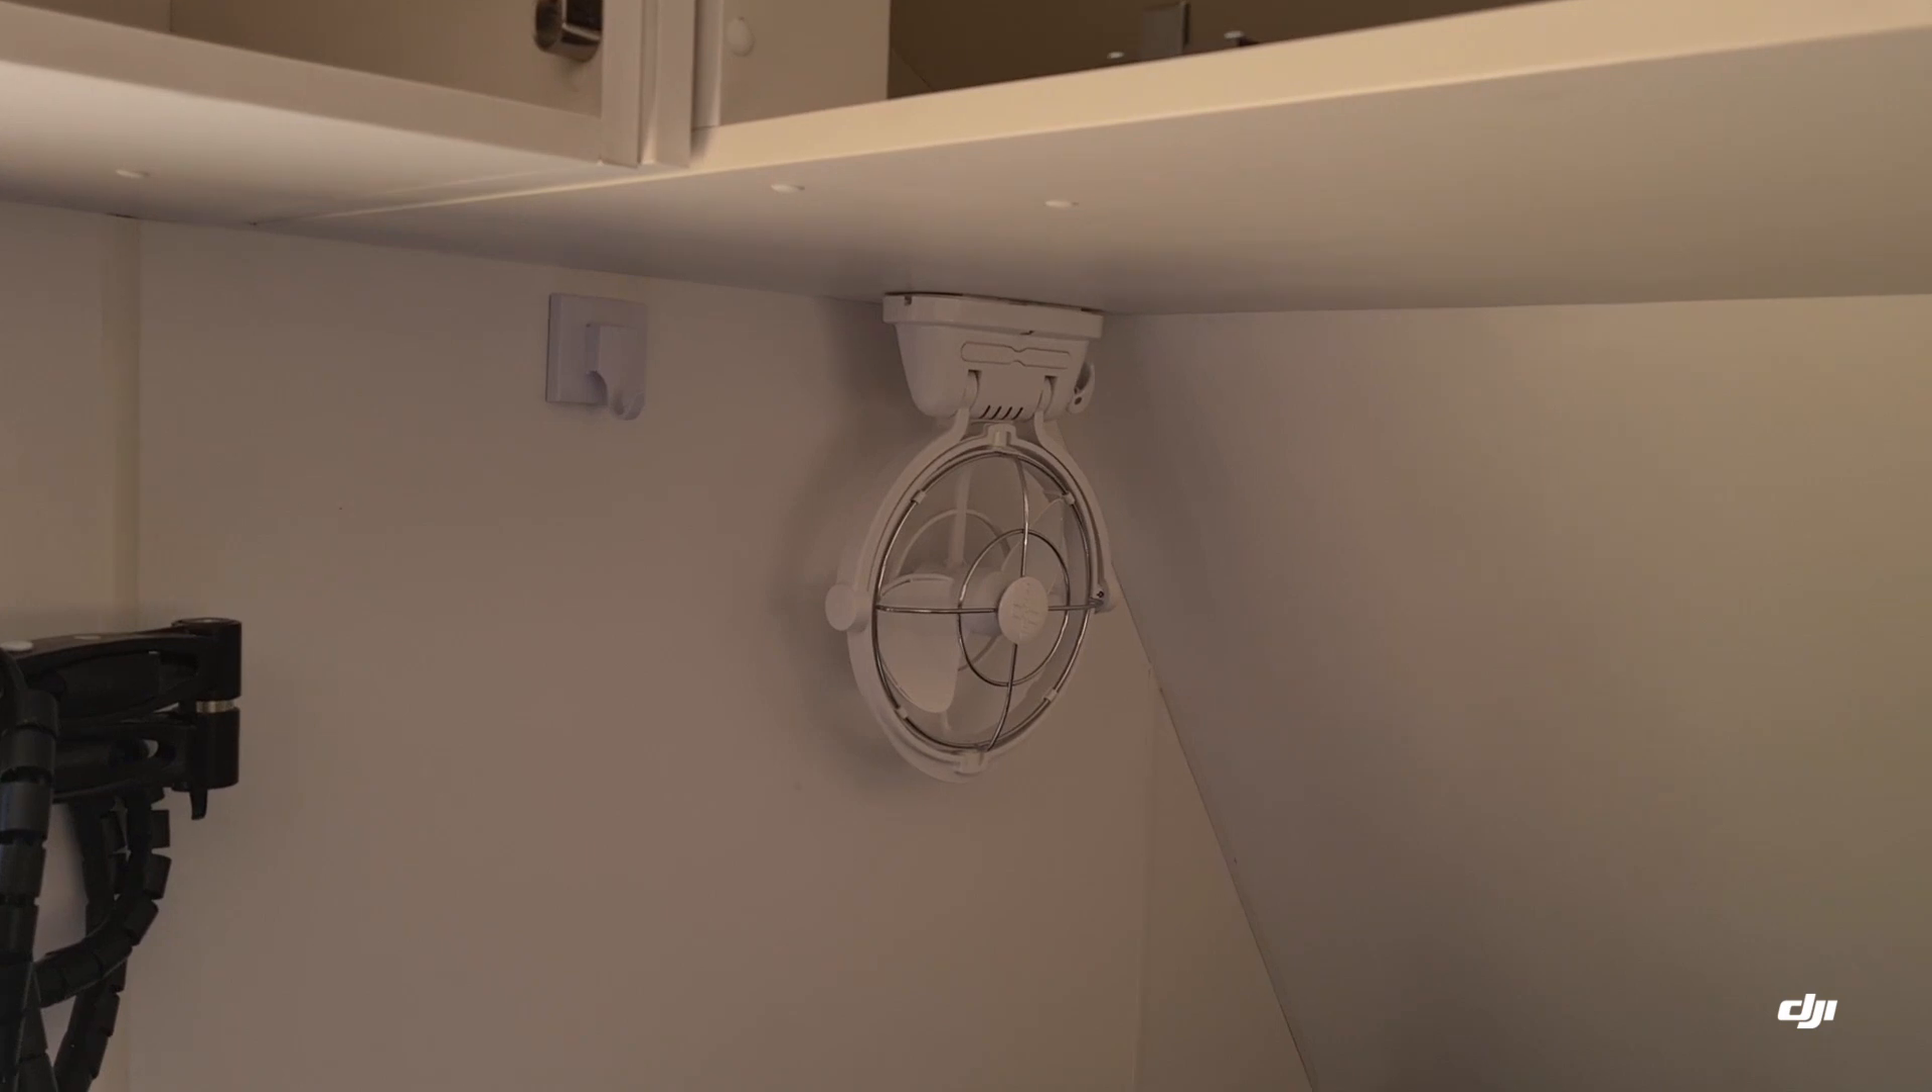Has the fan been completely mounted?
Yes.